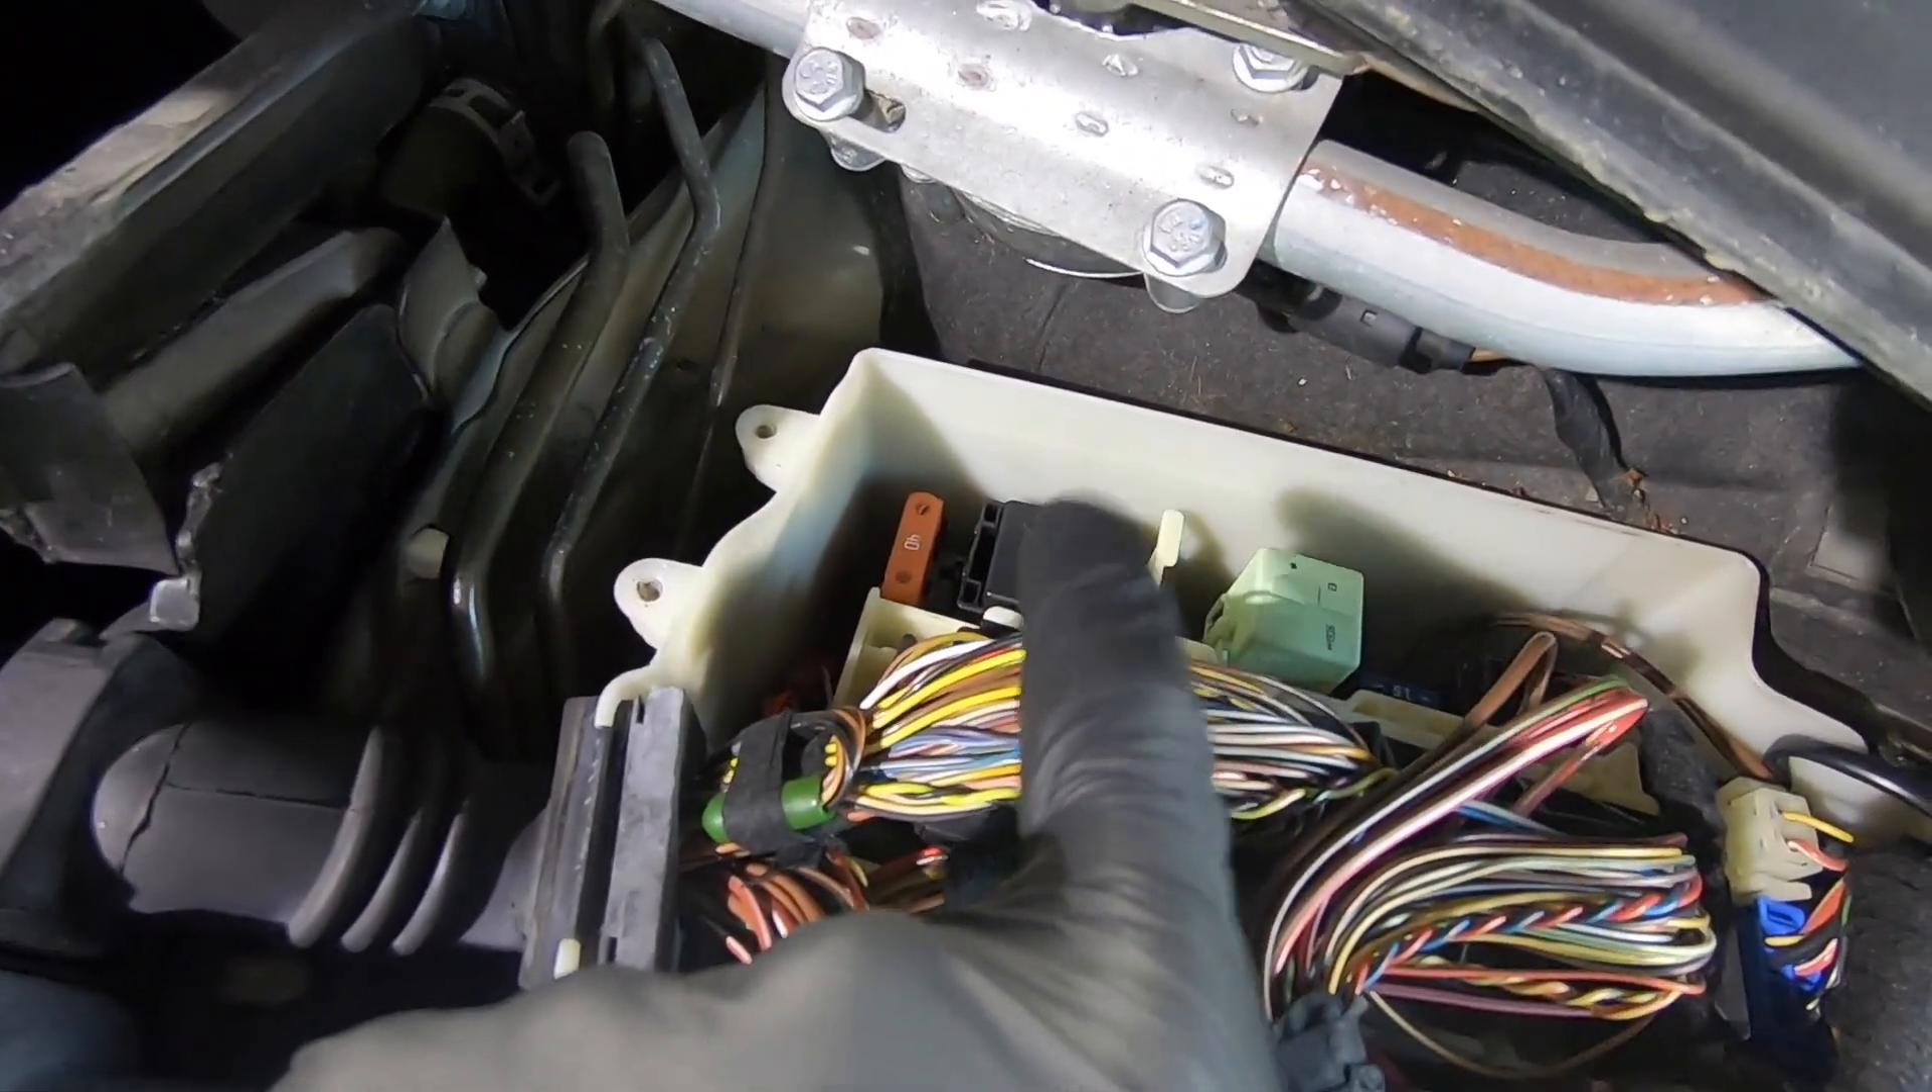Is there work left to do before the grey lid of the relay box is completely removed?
No.